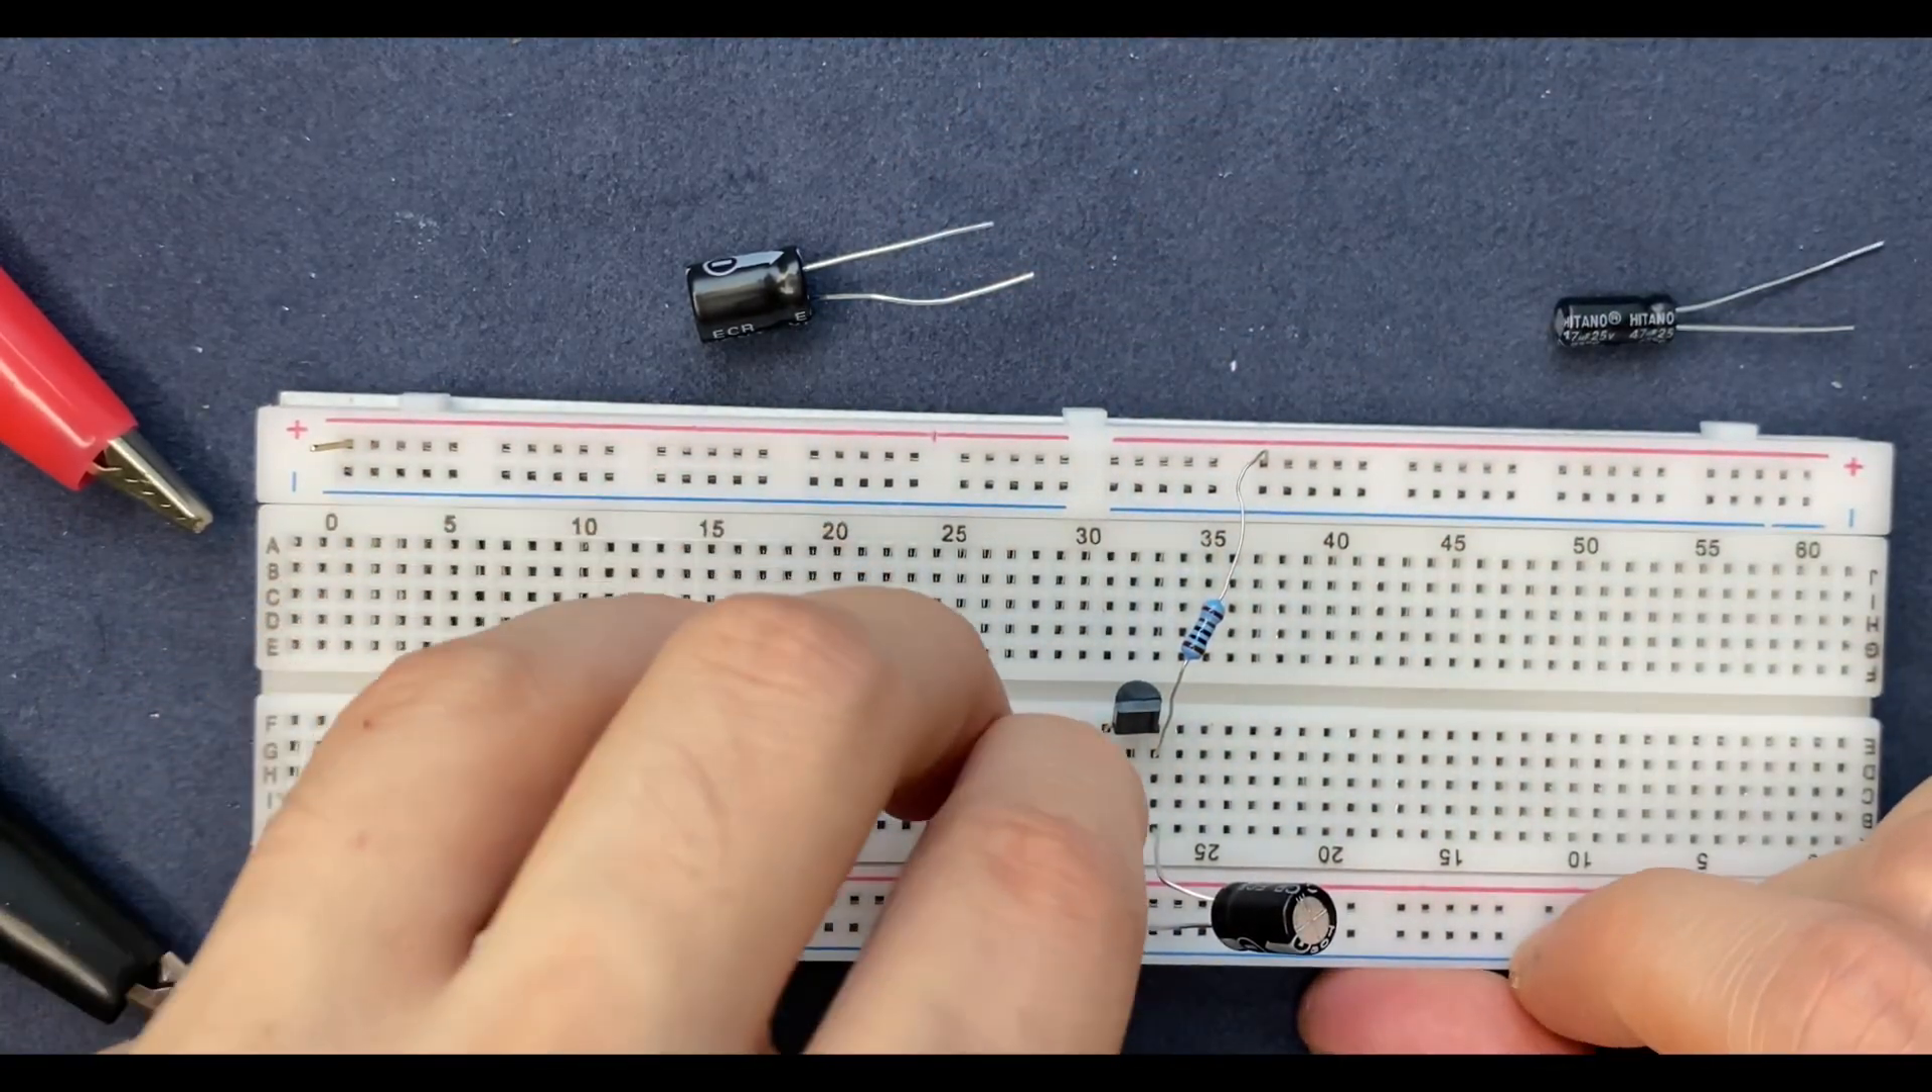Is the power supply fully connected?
No.